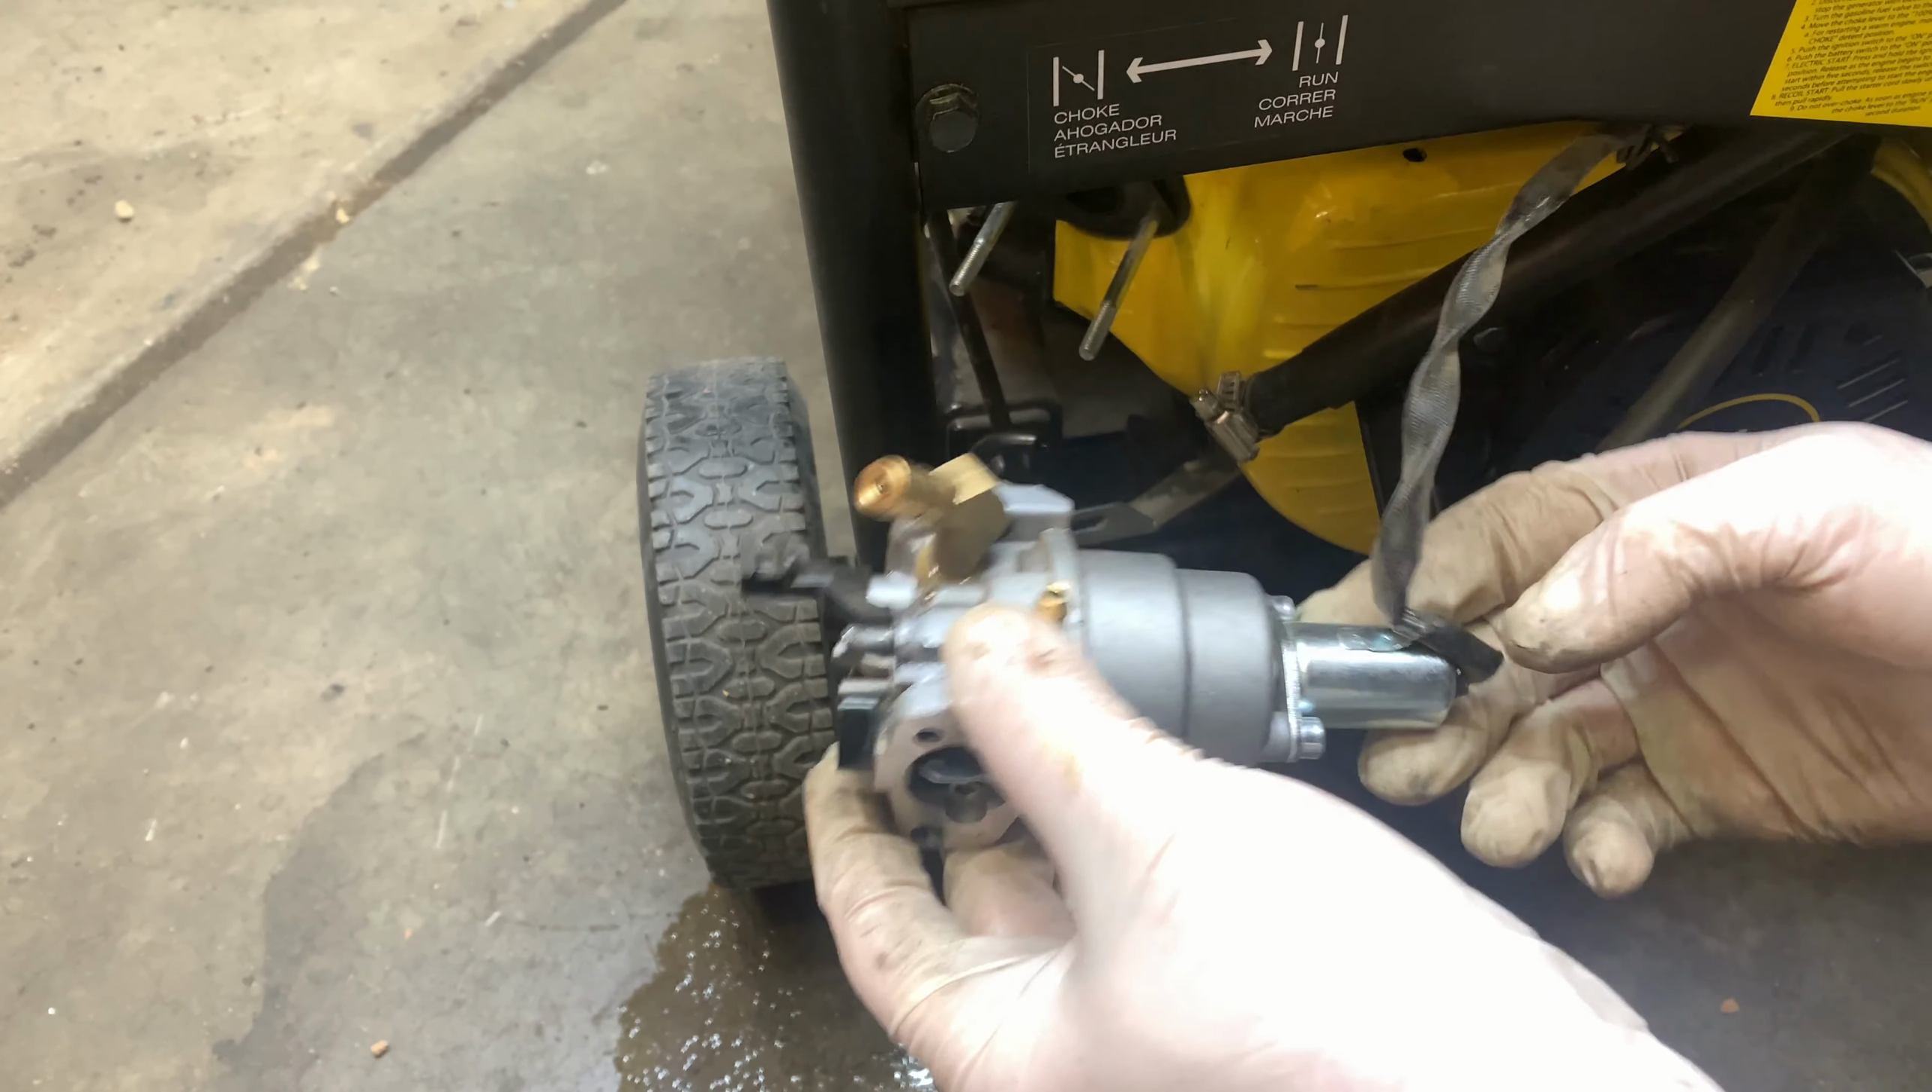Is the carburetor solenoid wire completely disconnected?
No.